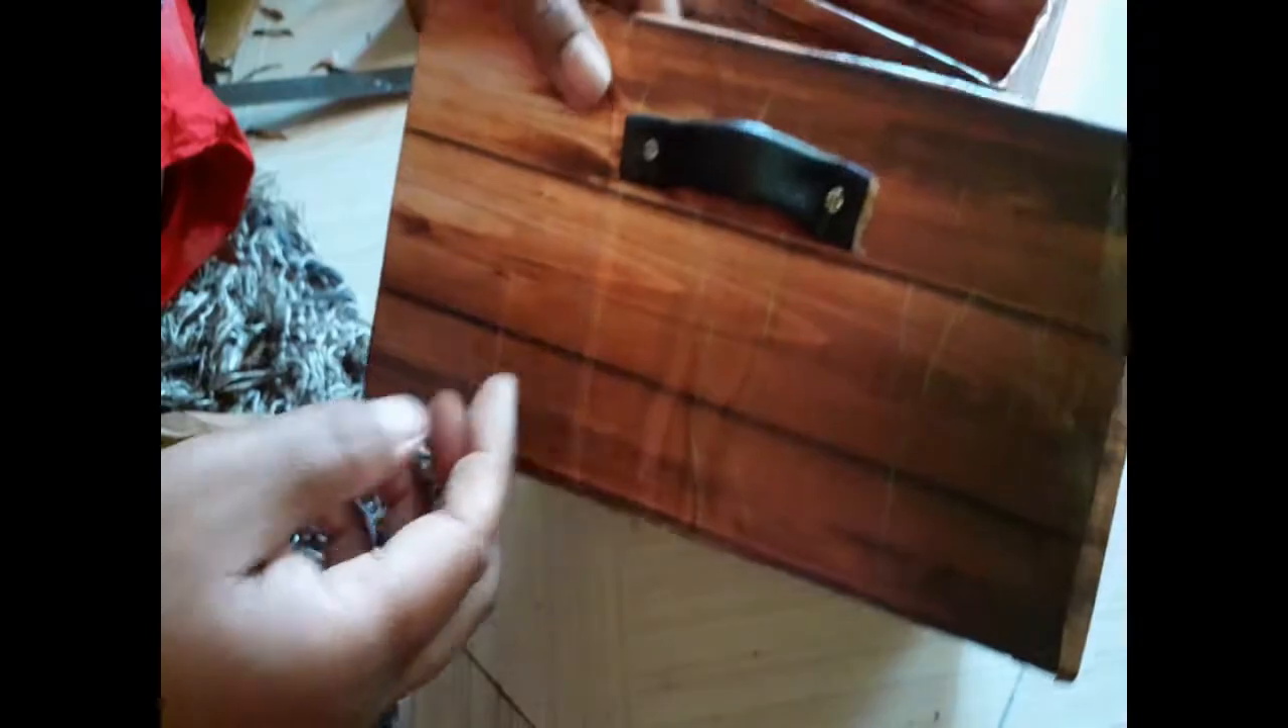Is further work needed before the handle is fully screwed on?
No.